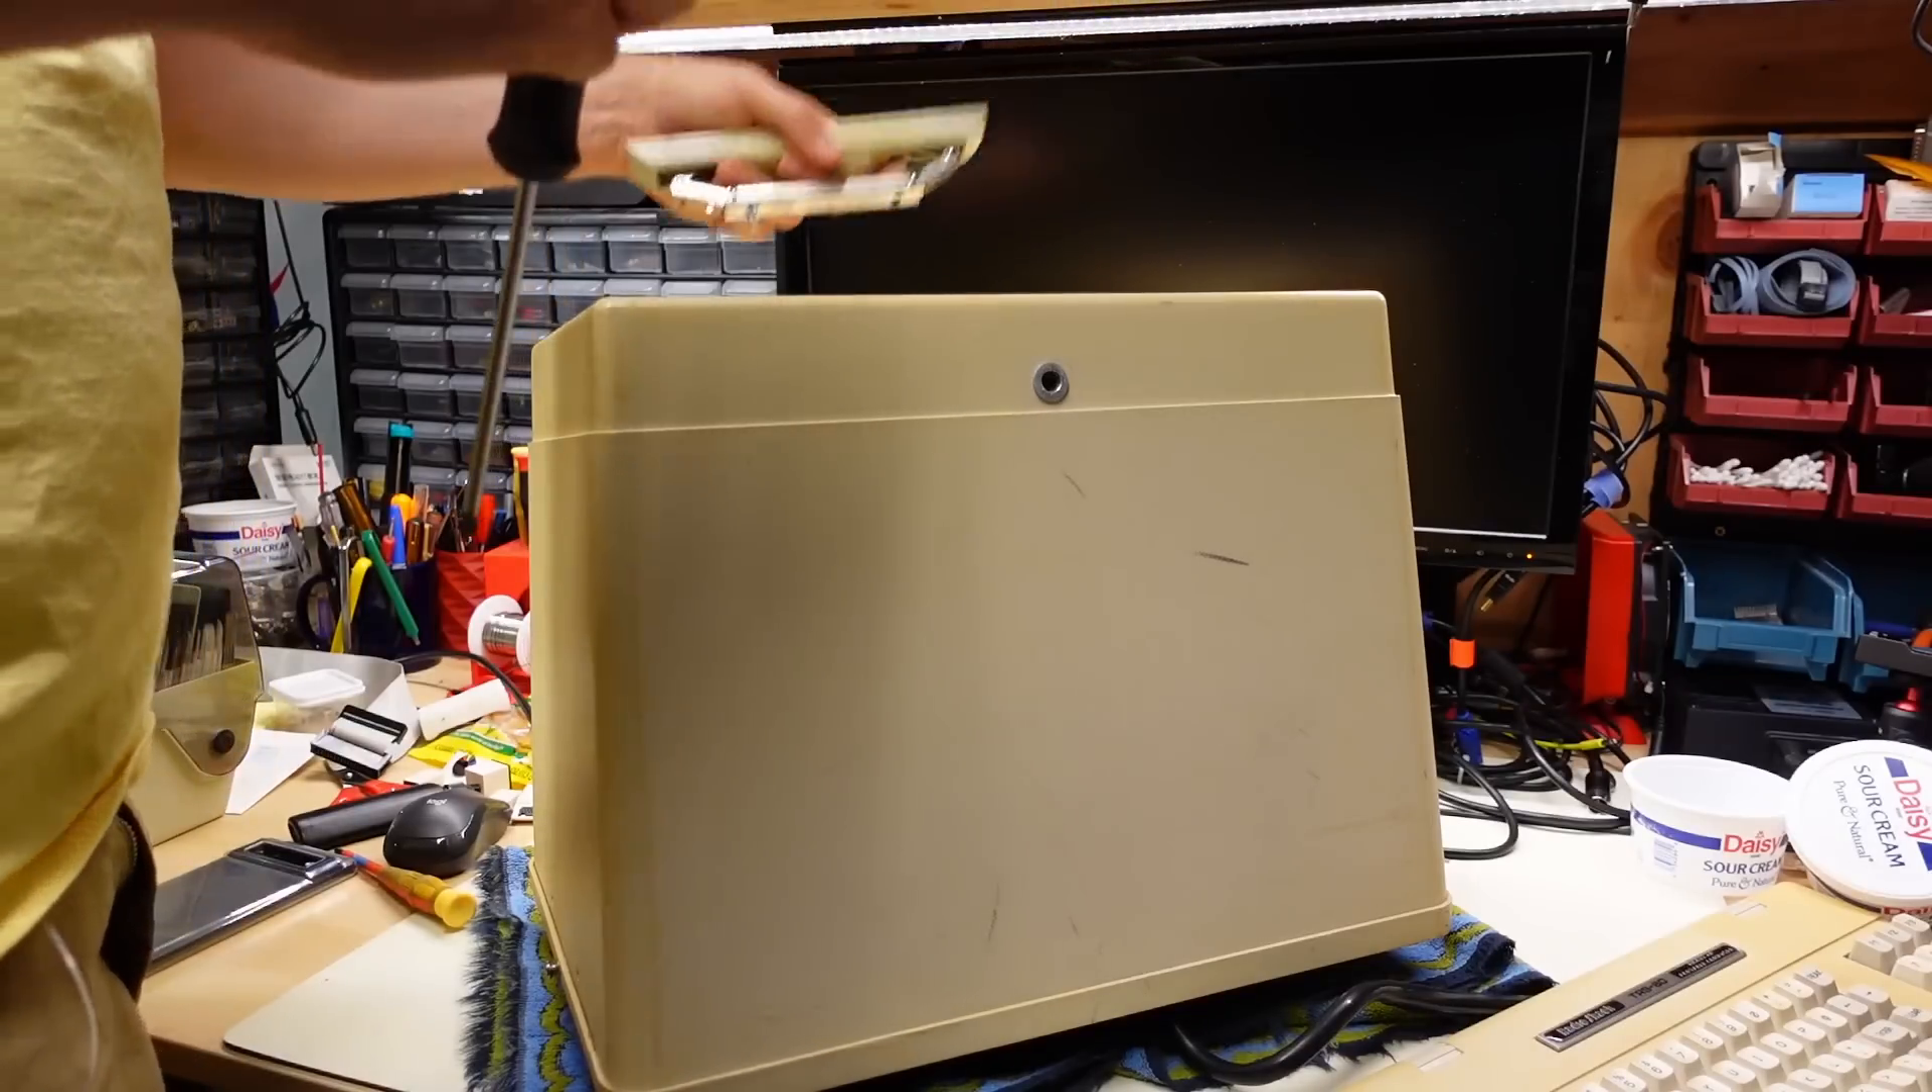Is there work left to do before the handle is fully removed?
No.